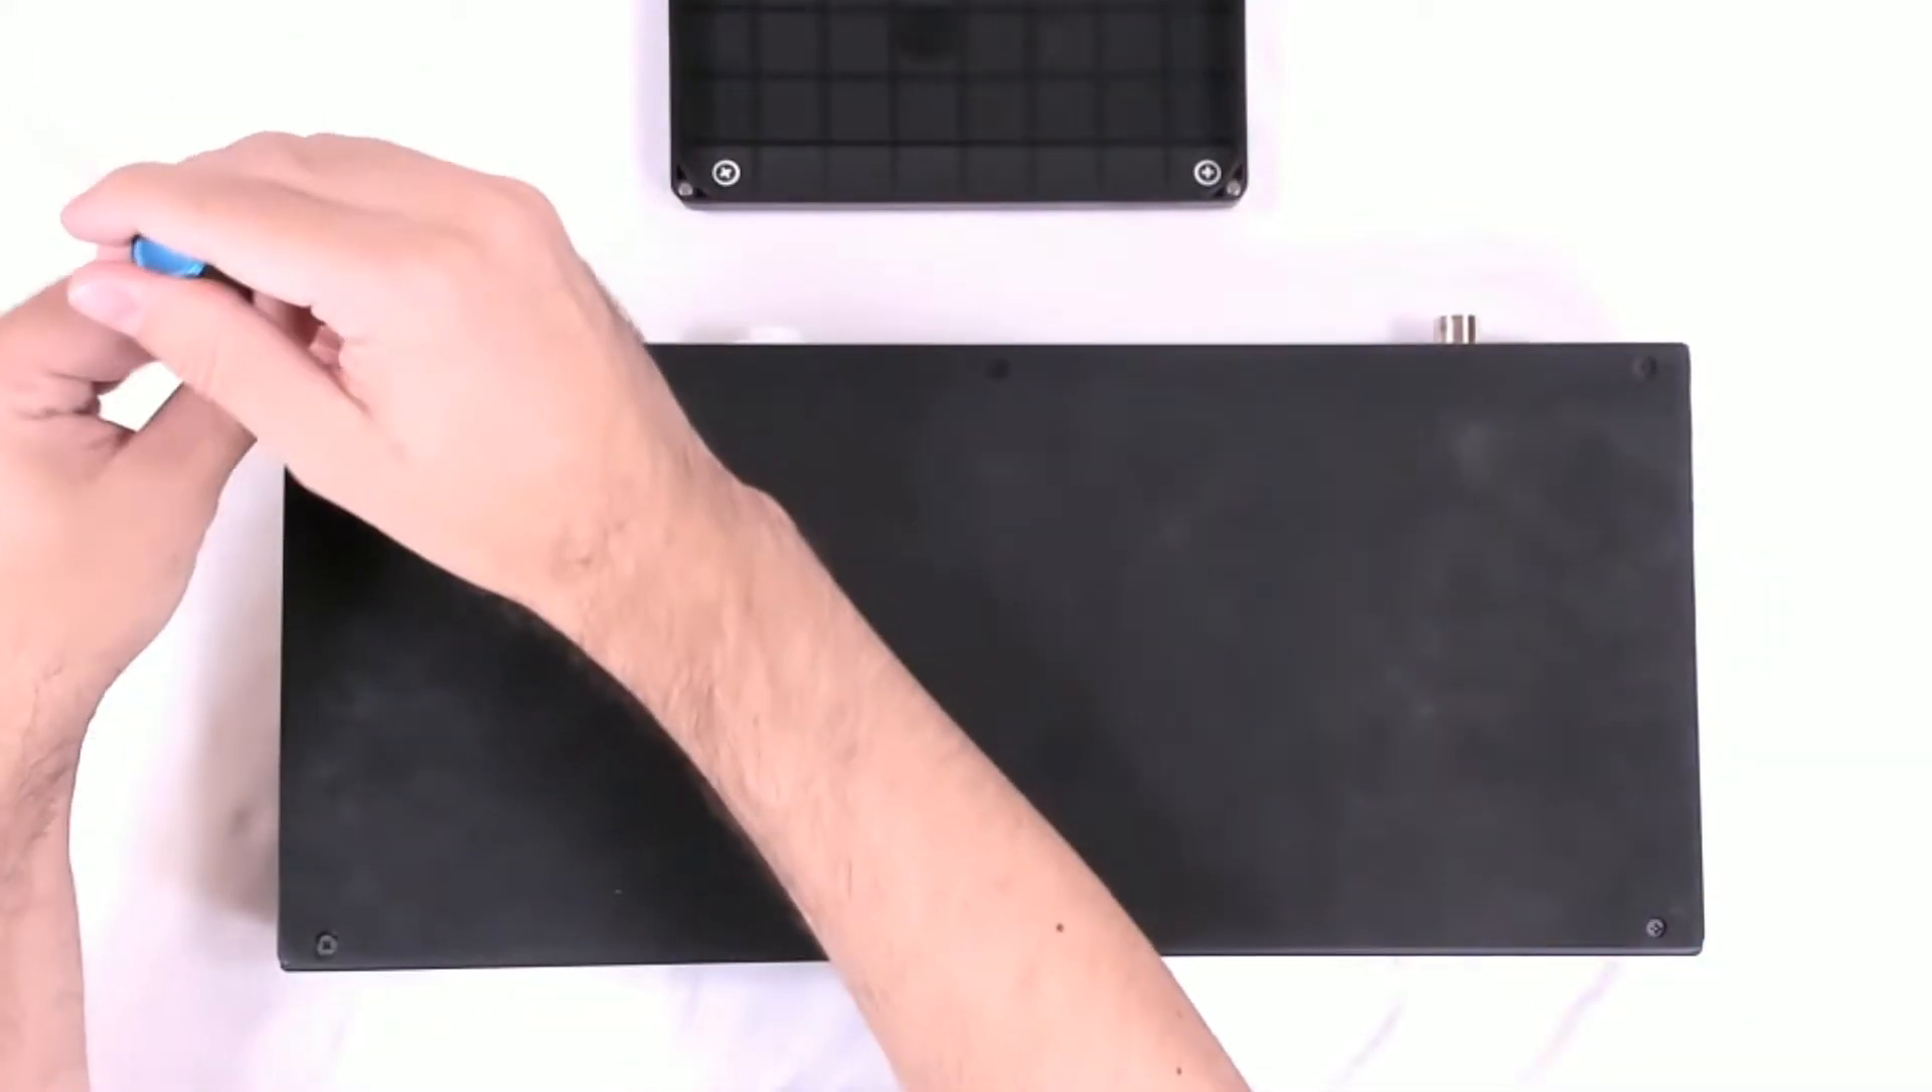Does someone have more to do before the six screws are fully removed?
Yes.